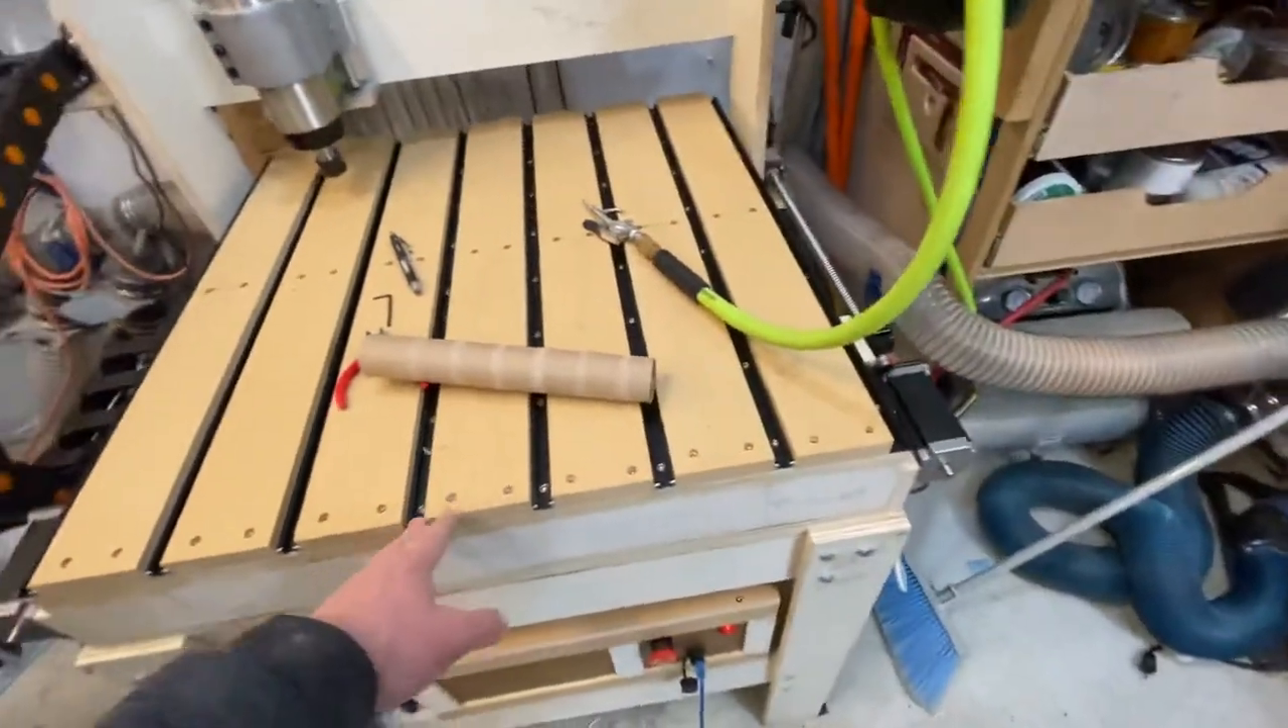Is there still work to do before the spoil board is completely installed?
No.